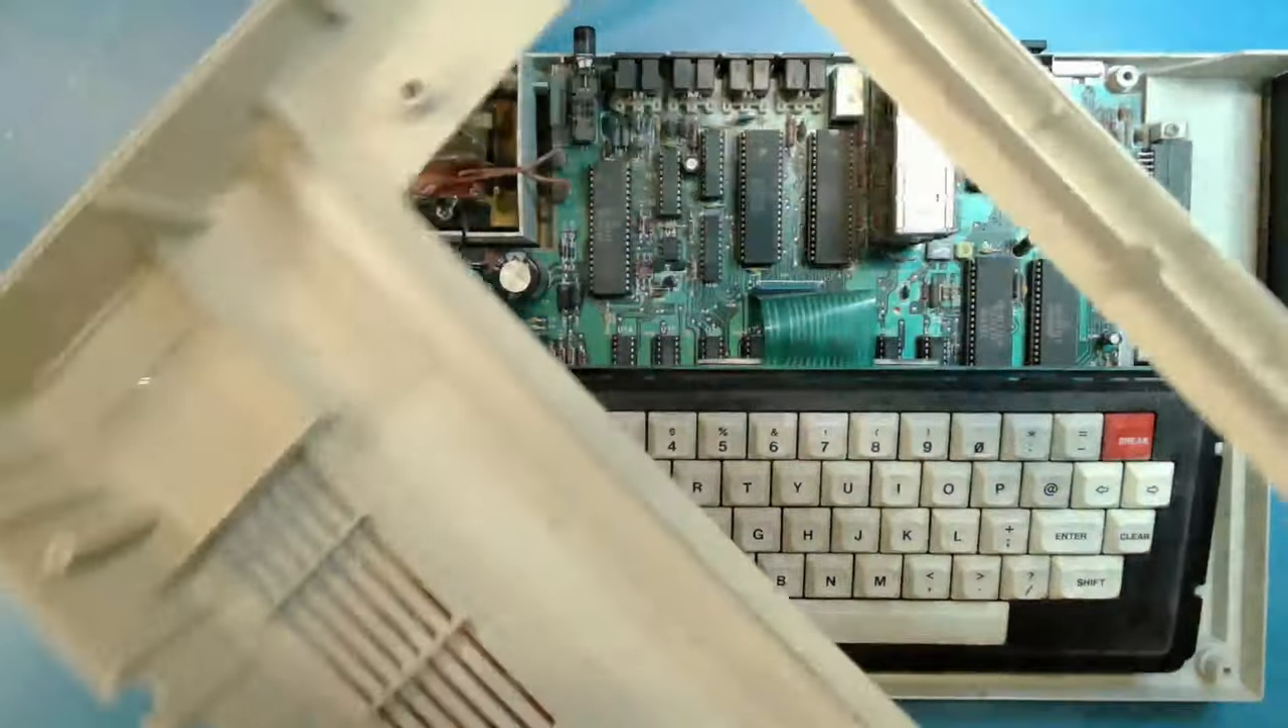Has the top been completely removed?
Yes.